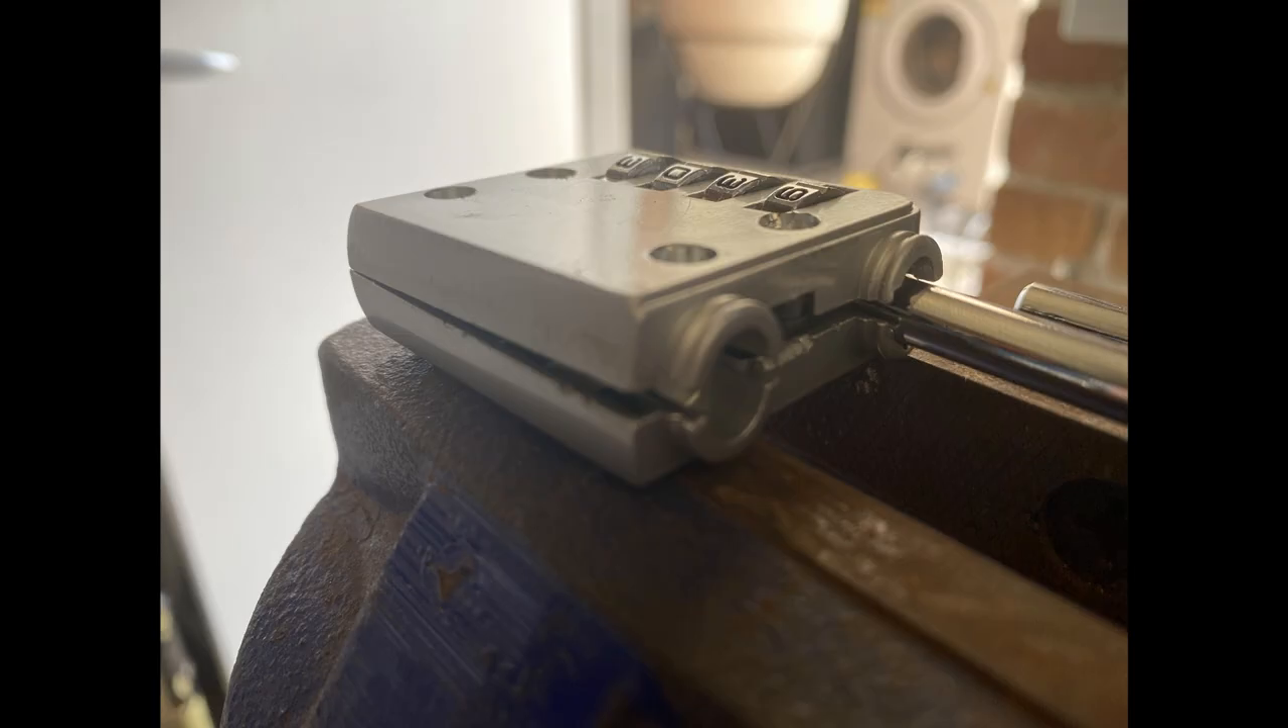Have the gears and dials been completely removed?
No.